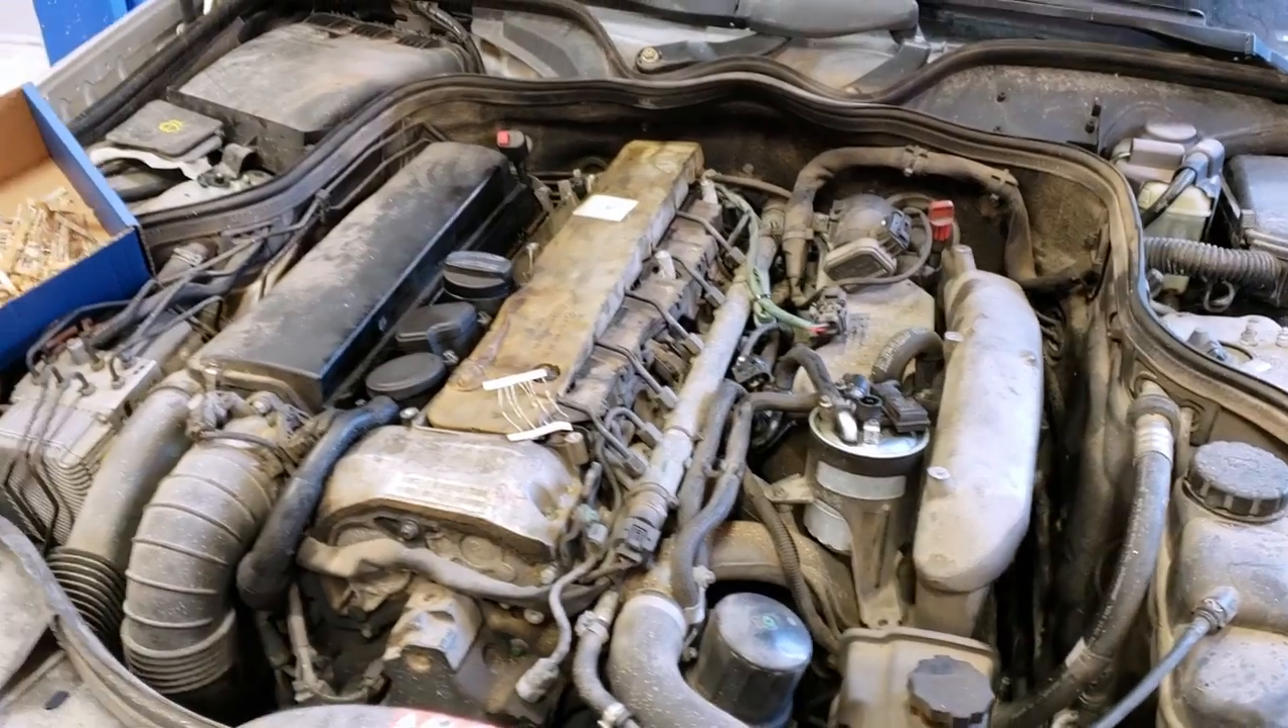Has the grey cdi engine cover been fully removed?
Yes.